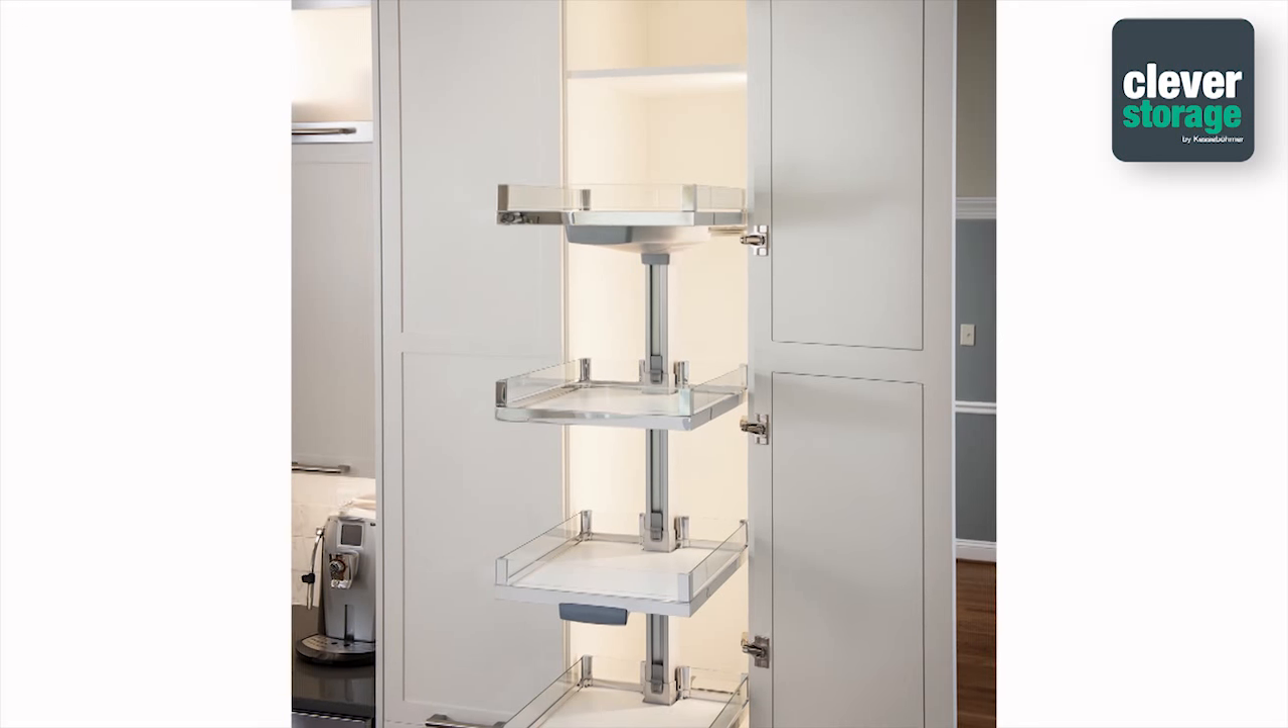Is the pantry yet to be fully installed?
No.